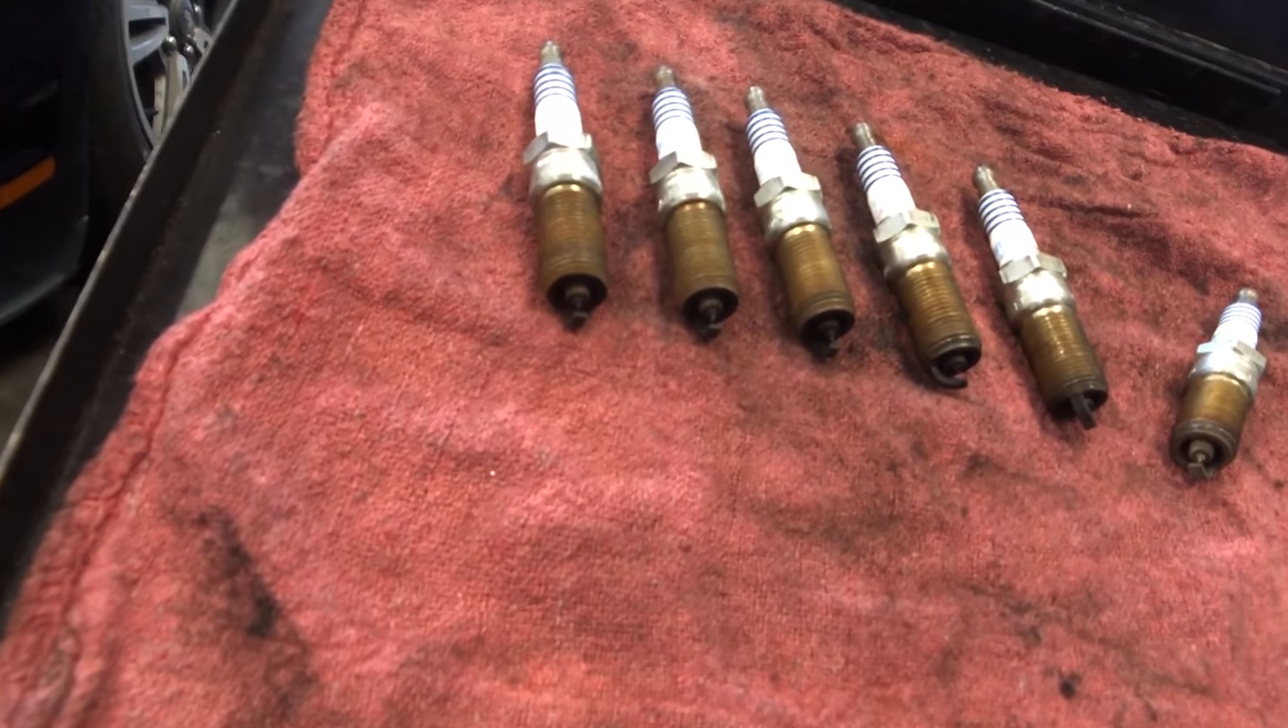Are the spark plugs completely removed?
Yes.